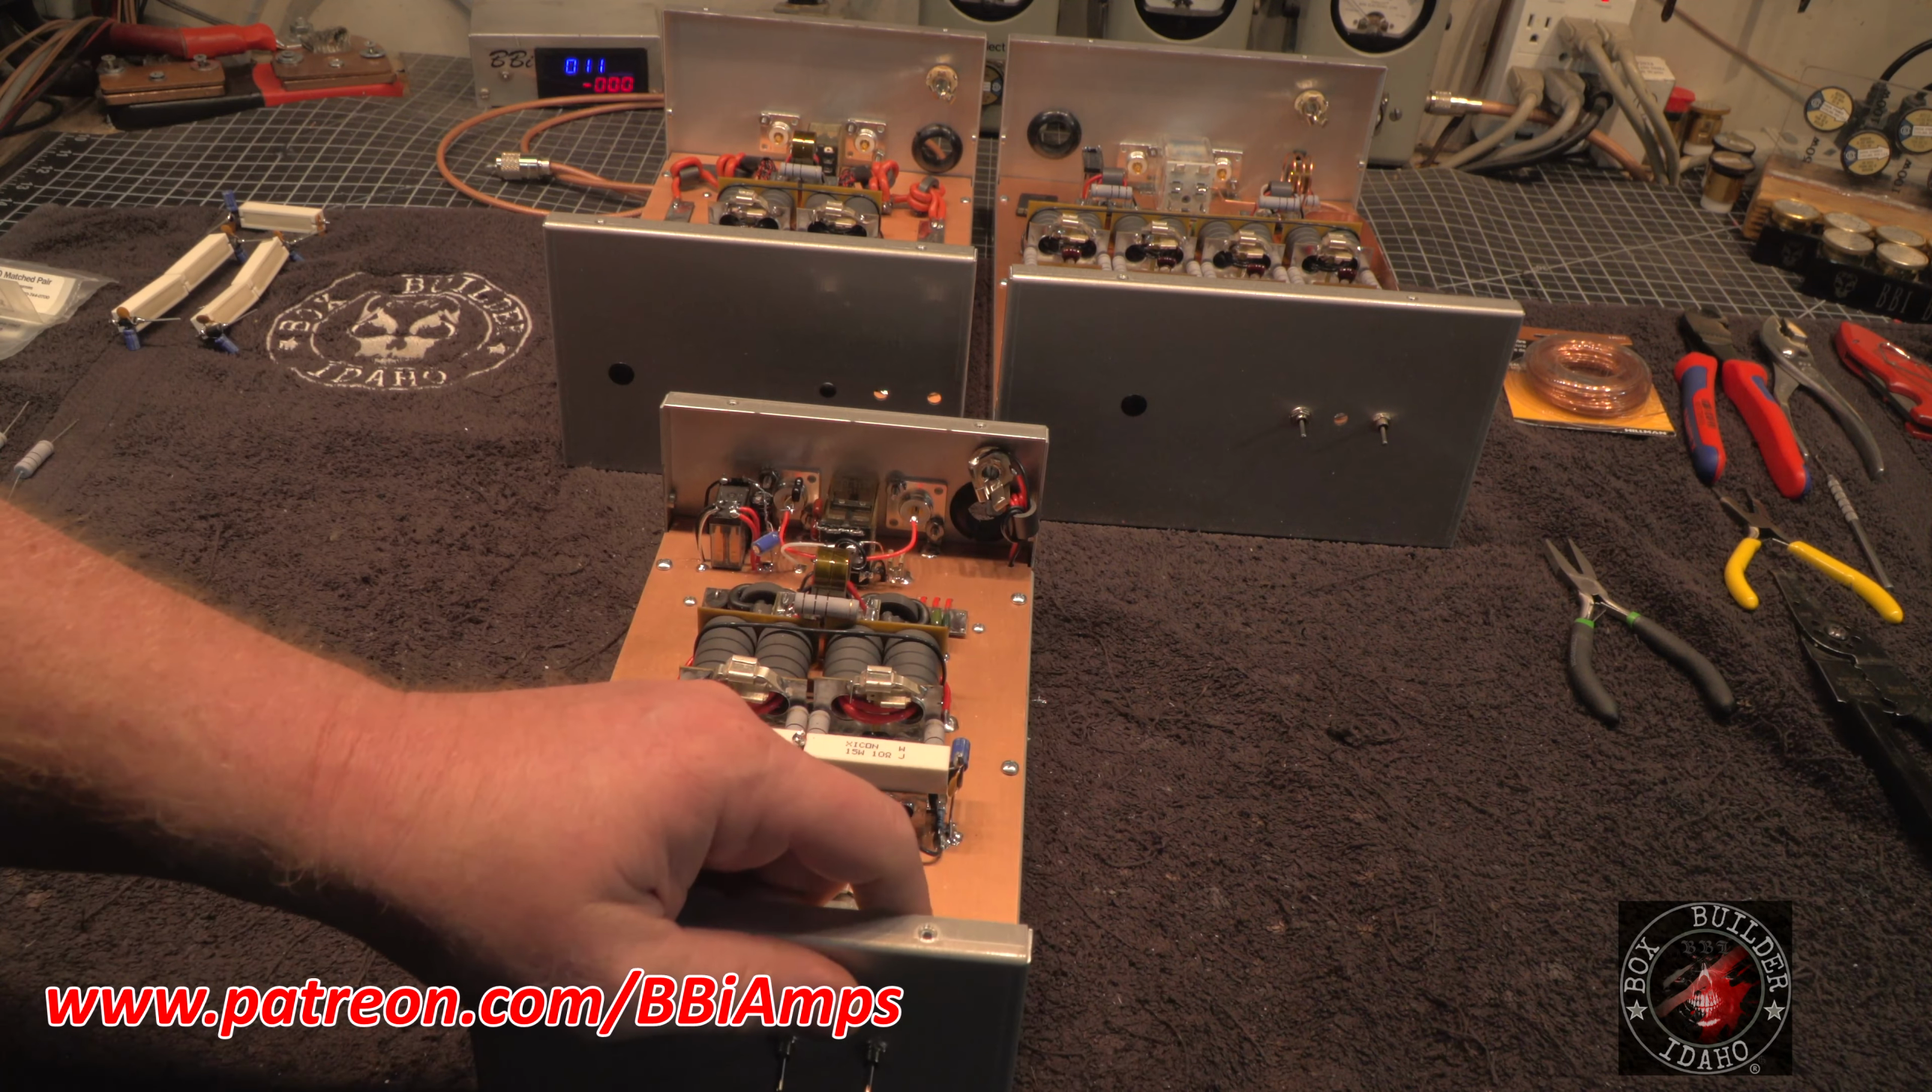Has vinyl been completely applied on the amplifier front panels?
No.